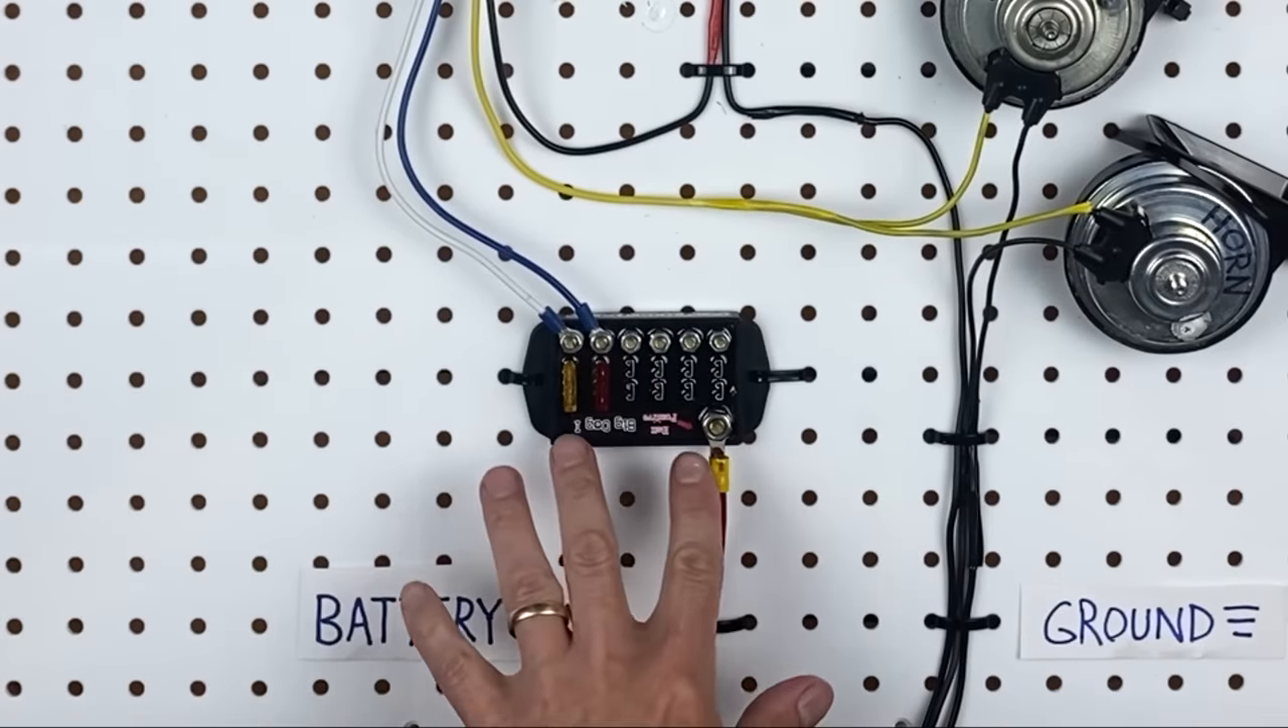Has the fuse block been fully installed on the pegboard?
Yes.